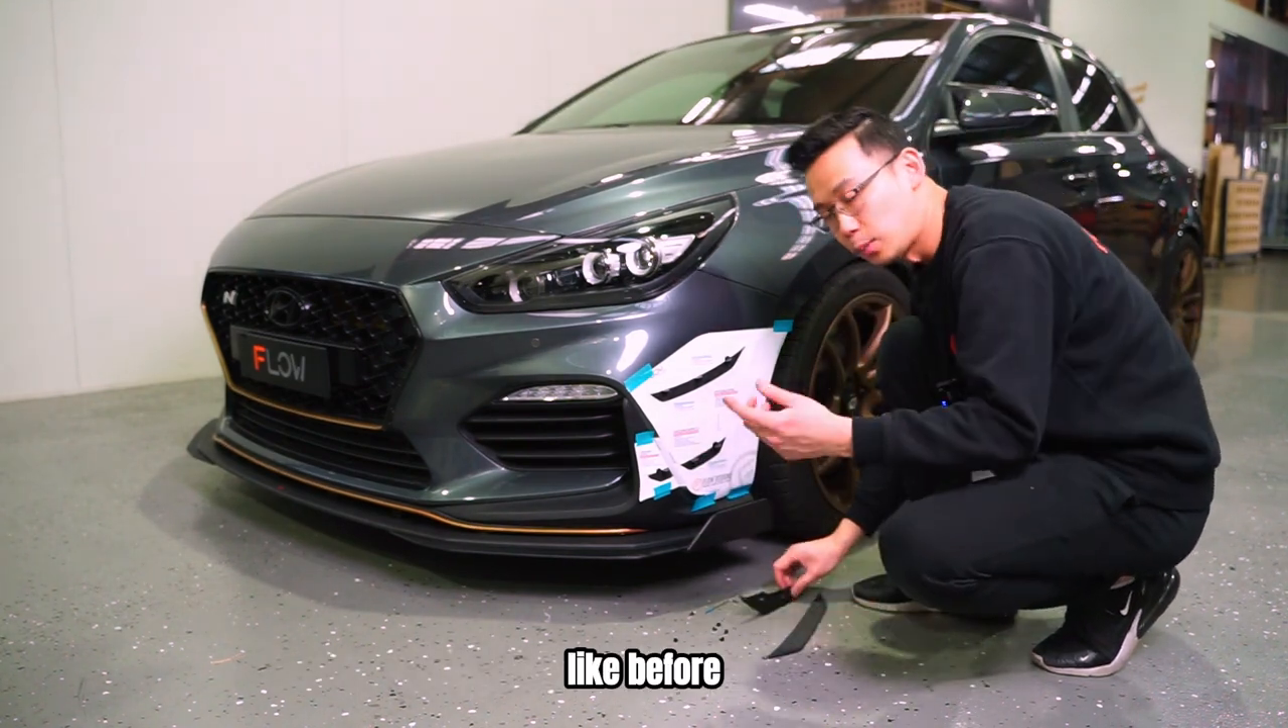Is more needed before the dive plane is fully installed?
Yes.